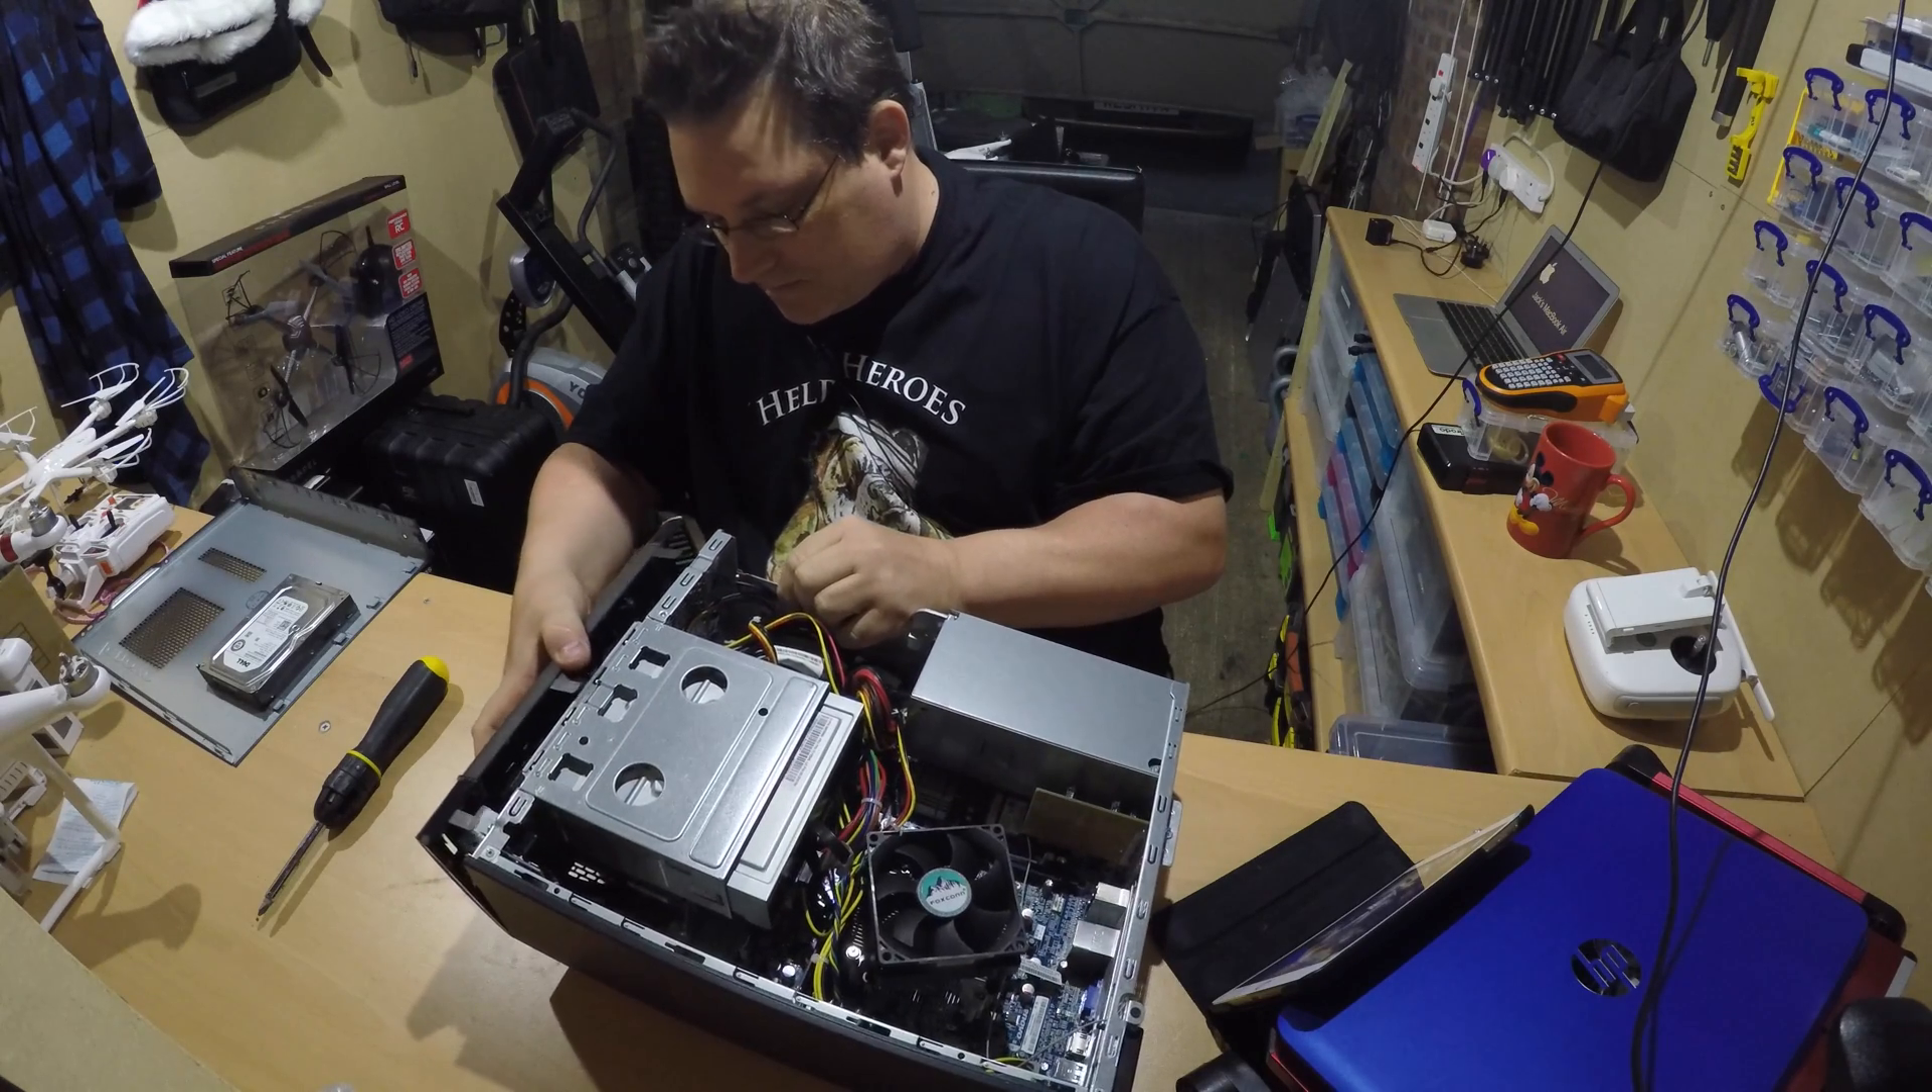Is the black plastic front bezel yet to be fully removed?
Yes.